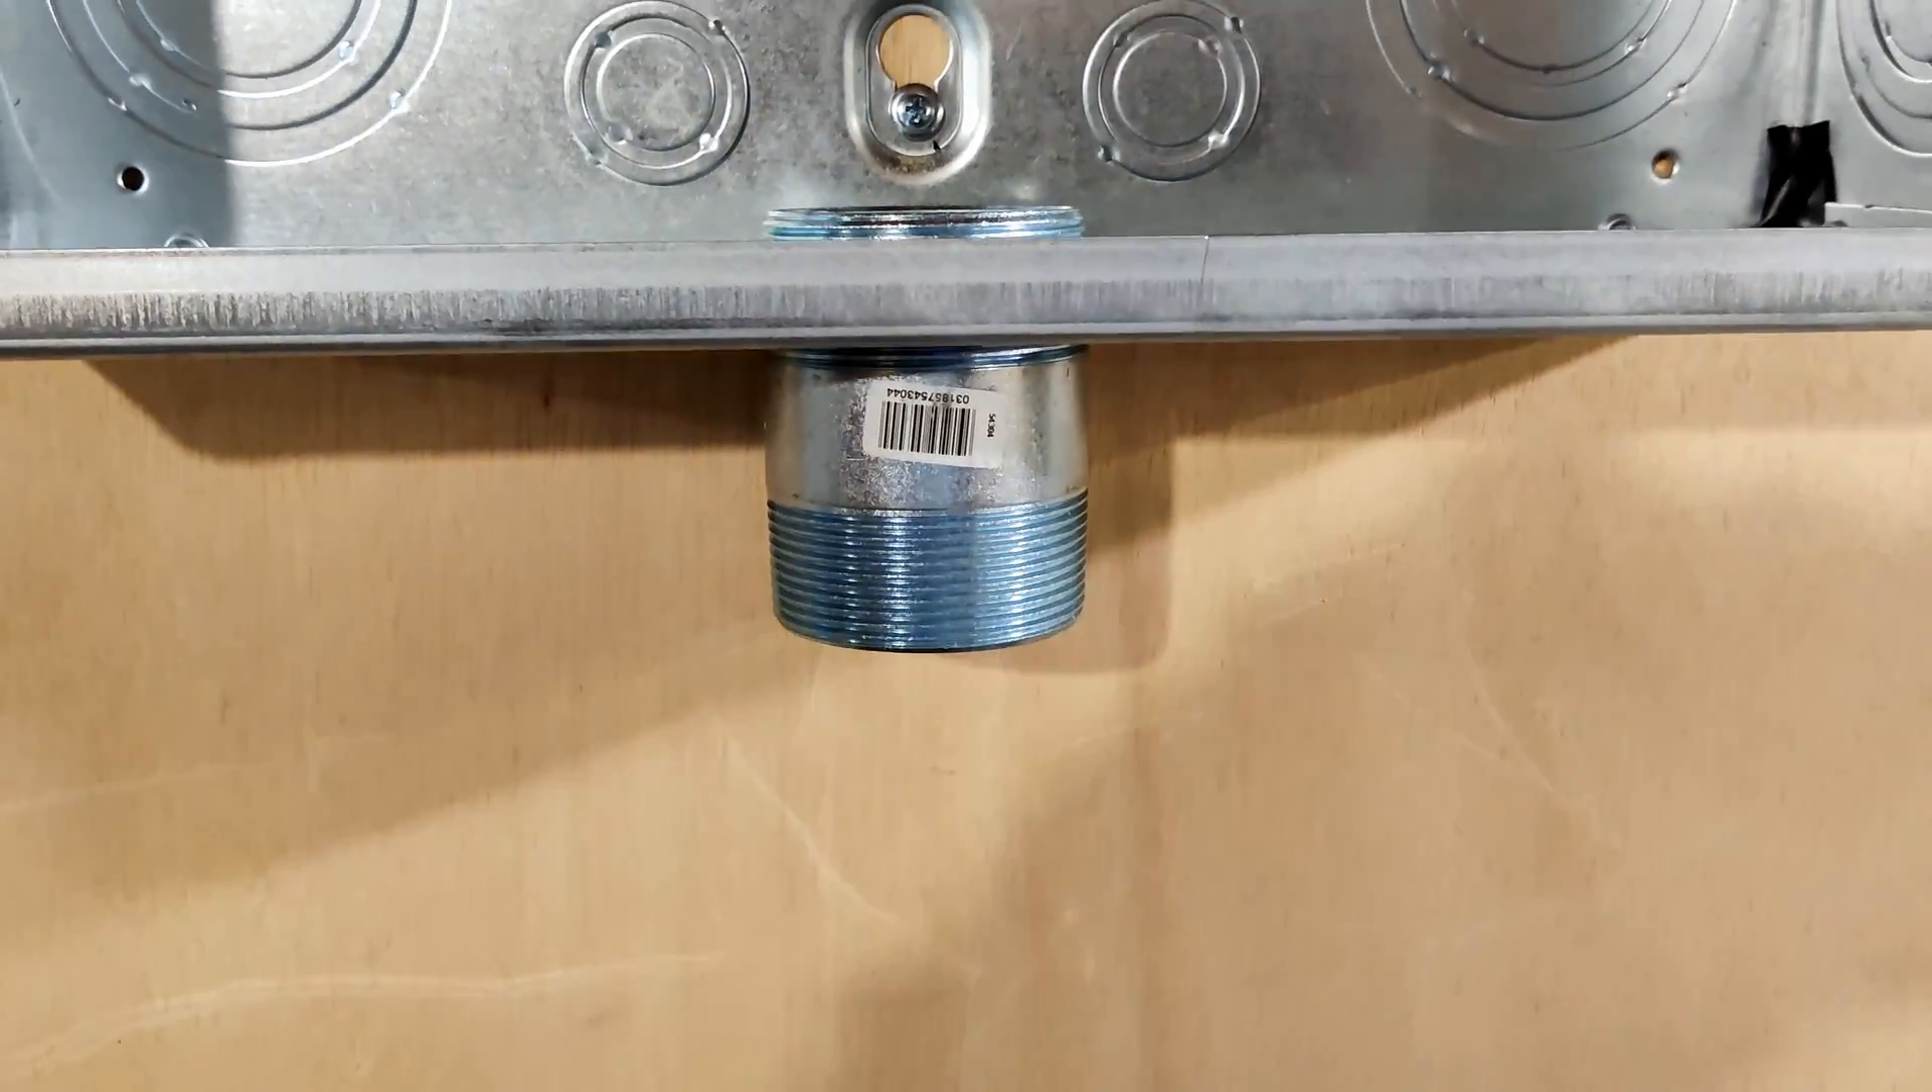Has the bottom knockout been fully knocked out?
Yes.